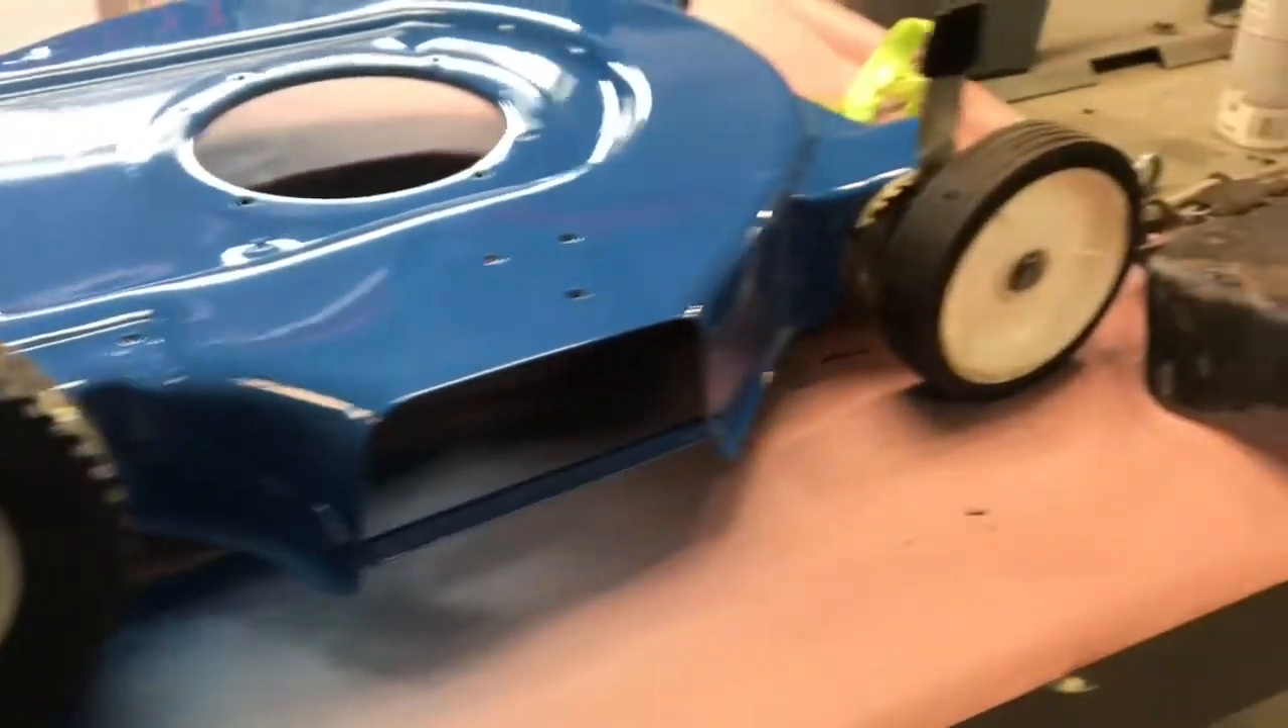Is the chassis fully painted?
Yes.